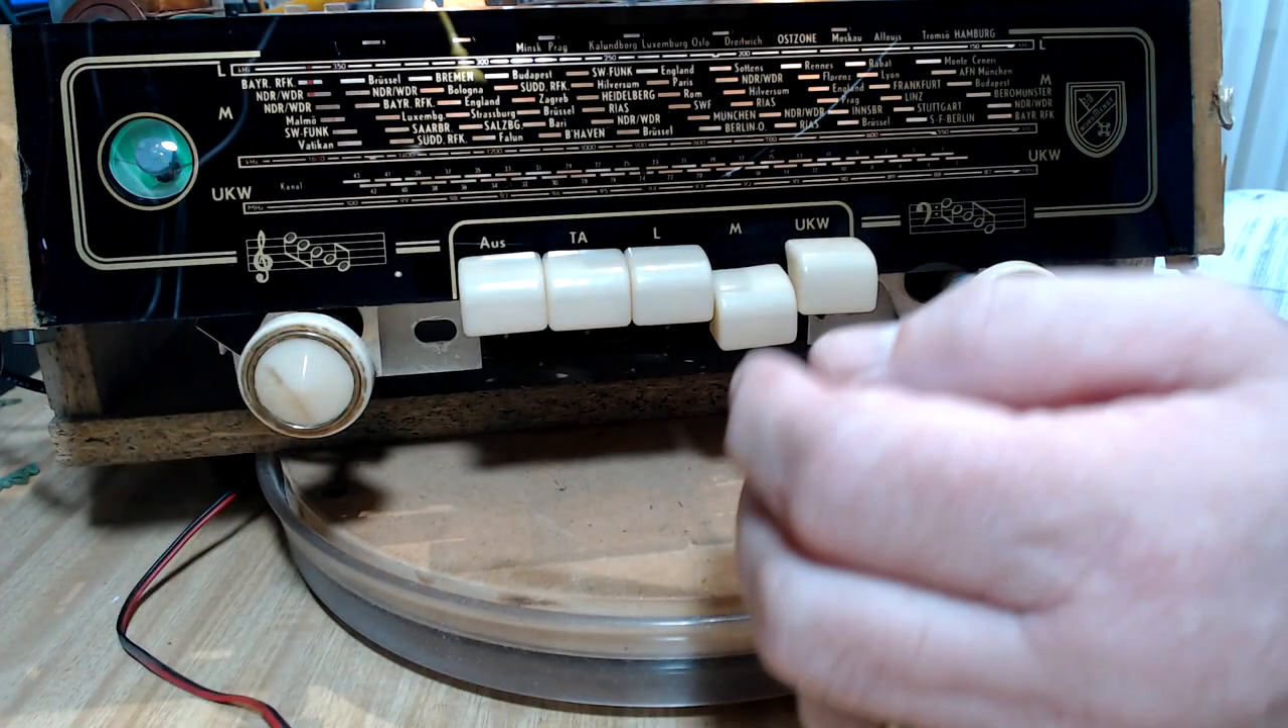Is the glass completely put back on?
Yes.